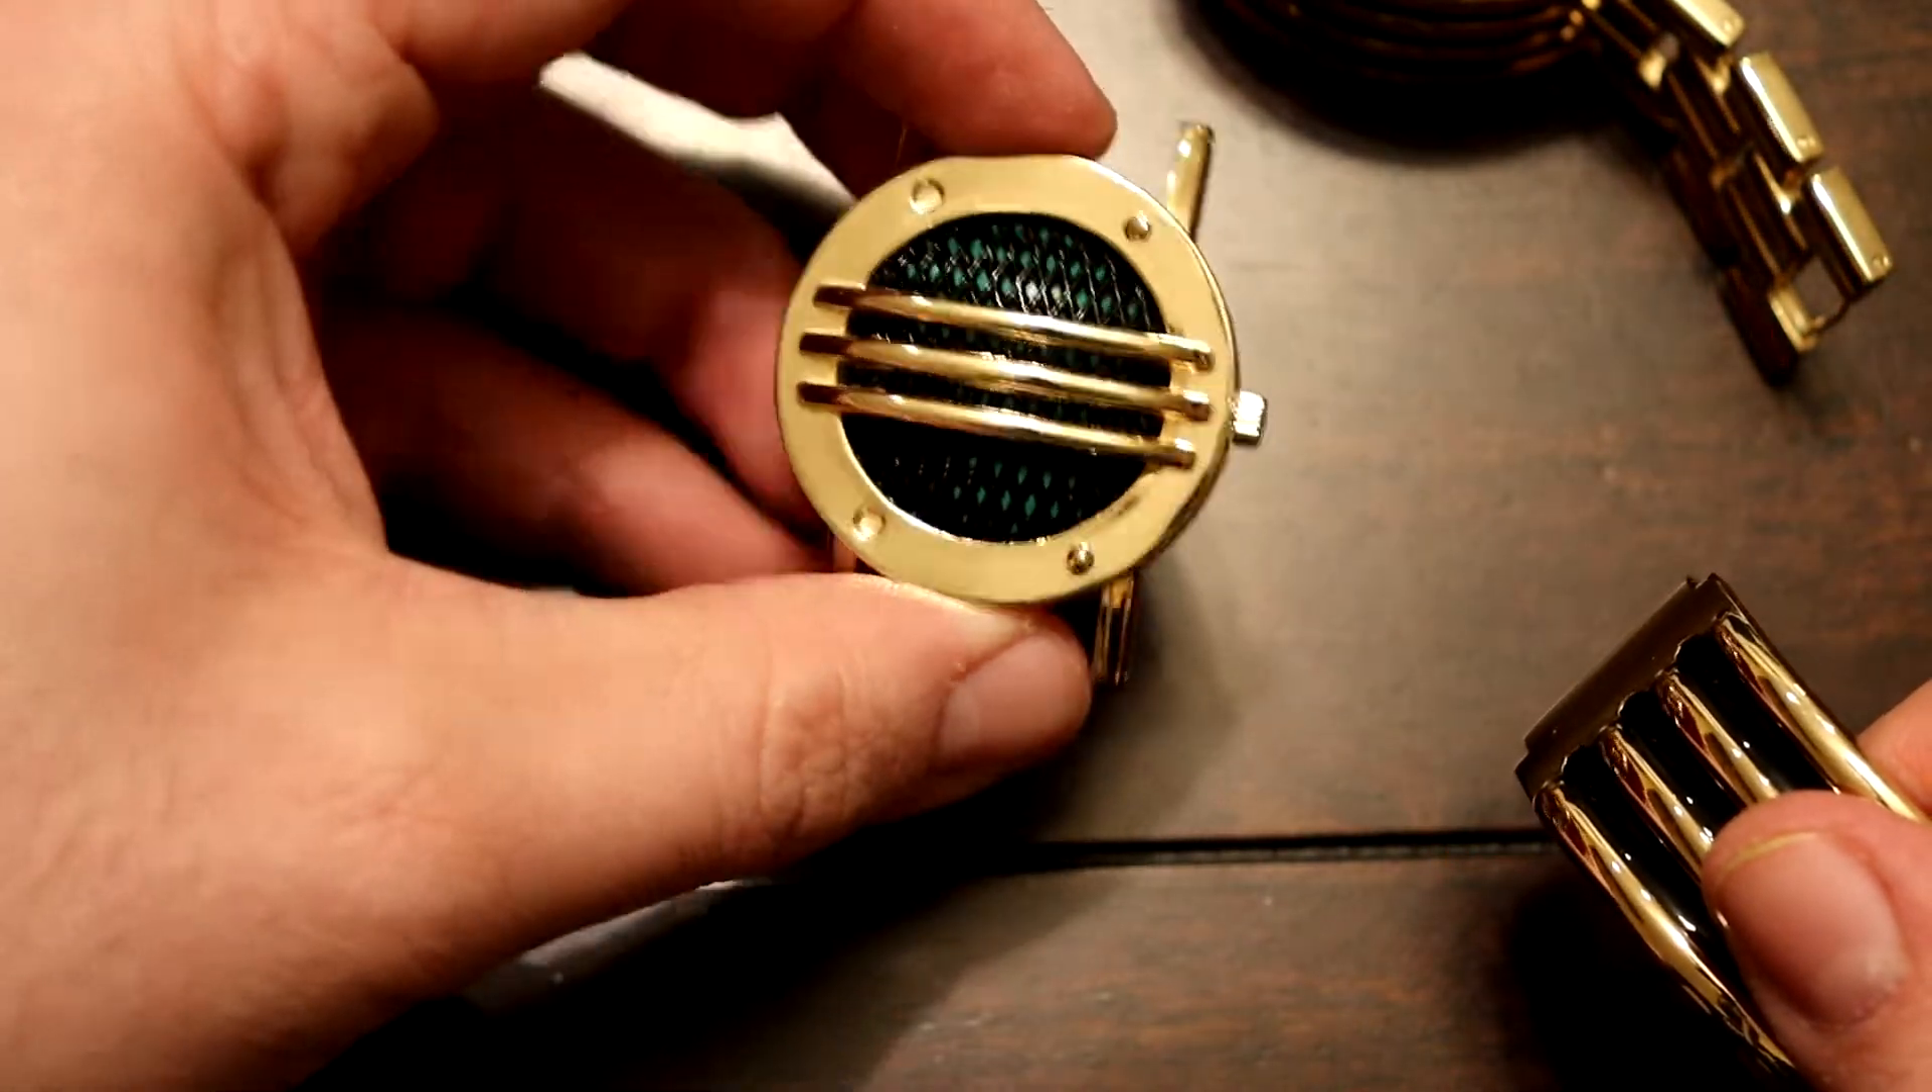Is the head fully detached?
Yes.